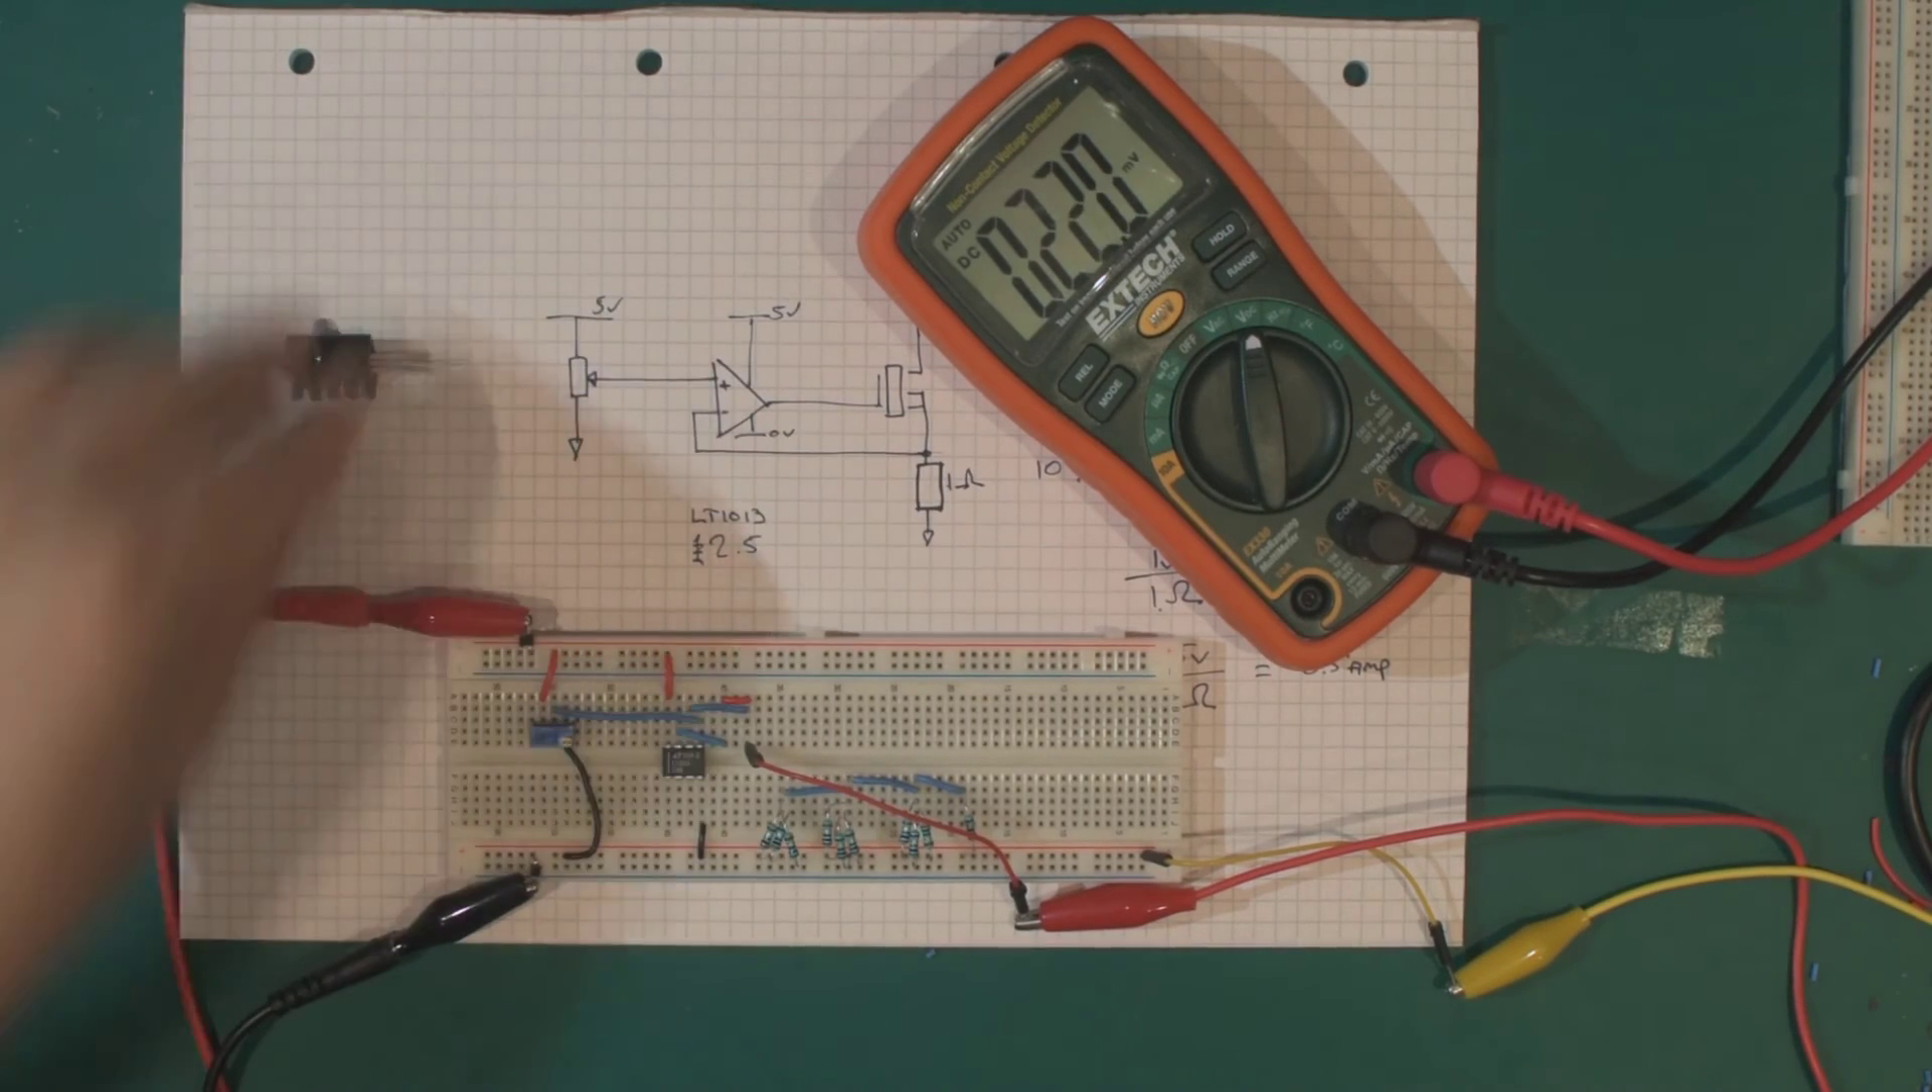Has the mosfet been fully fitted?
No.